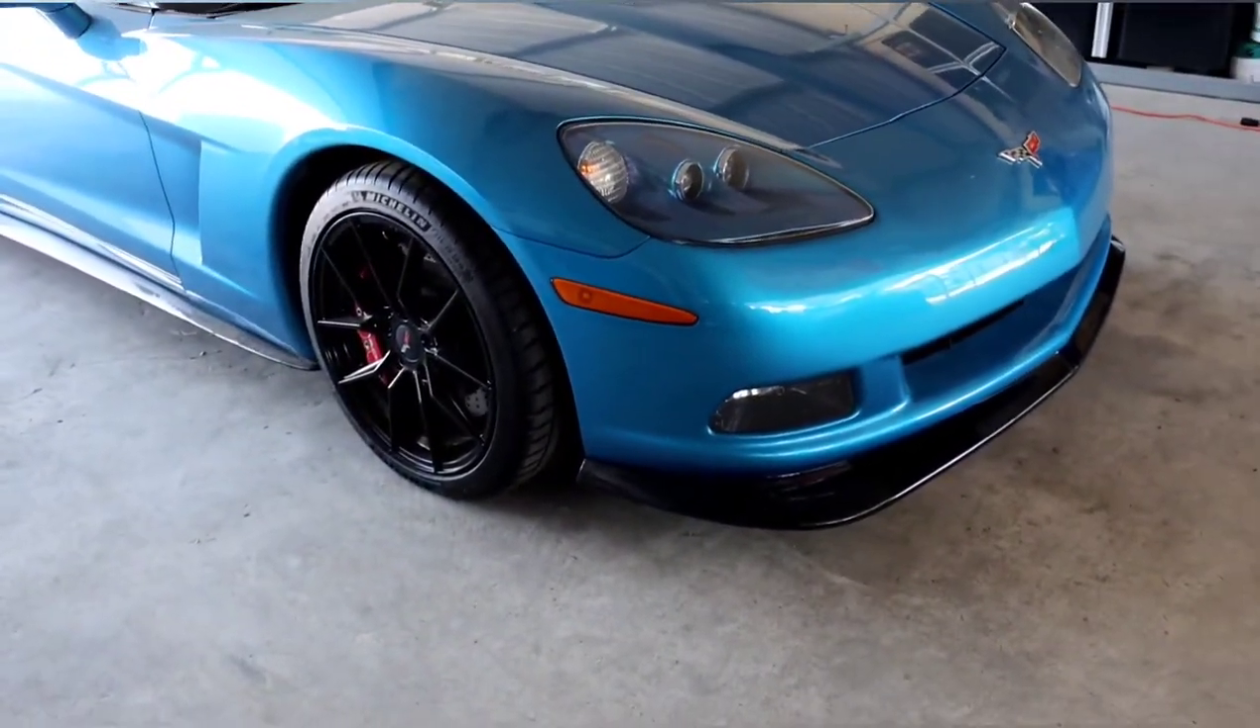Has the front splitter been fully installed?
Yes.